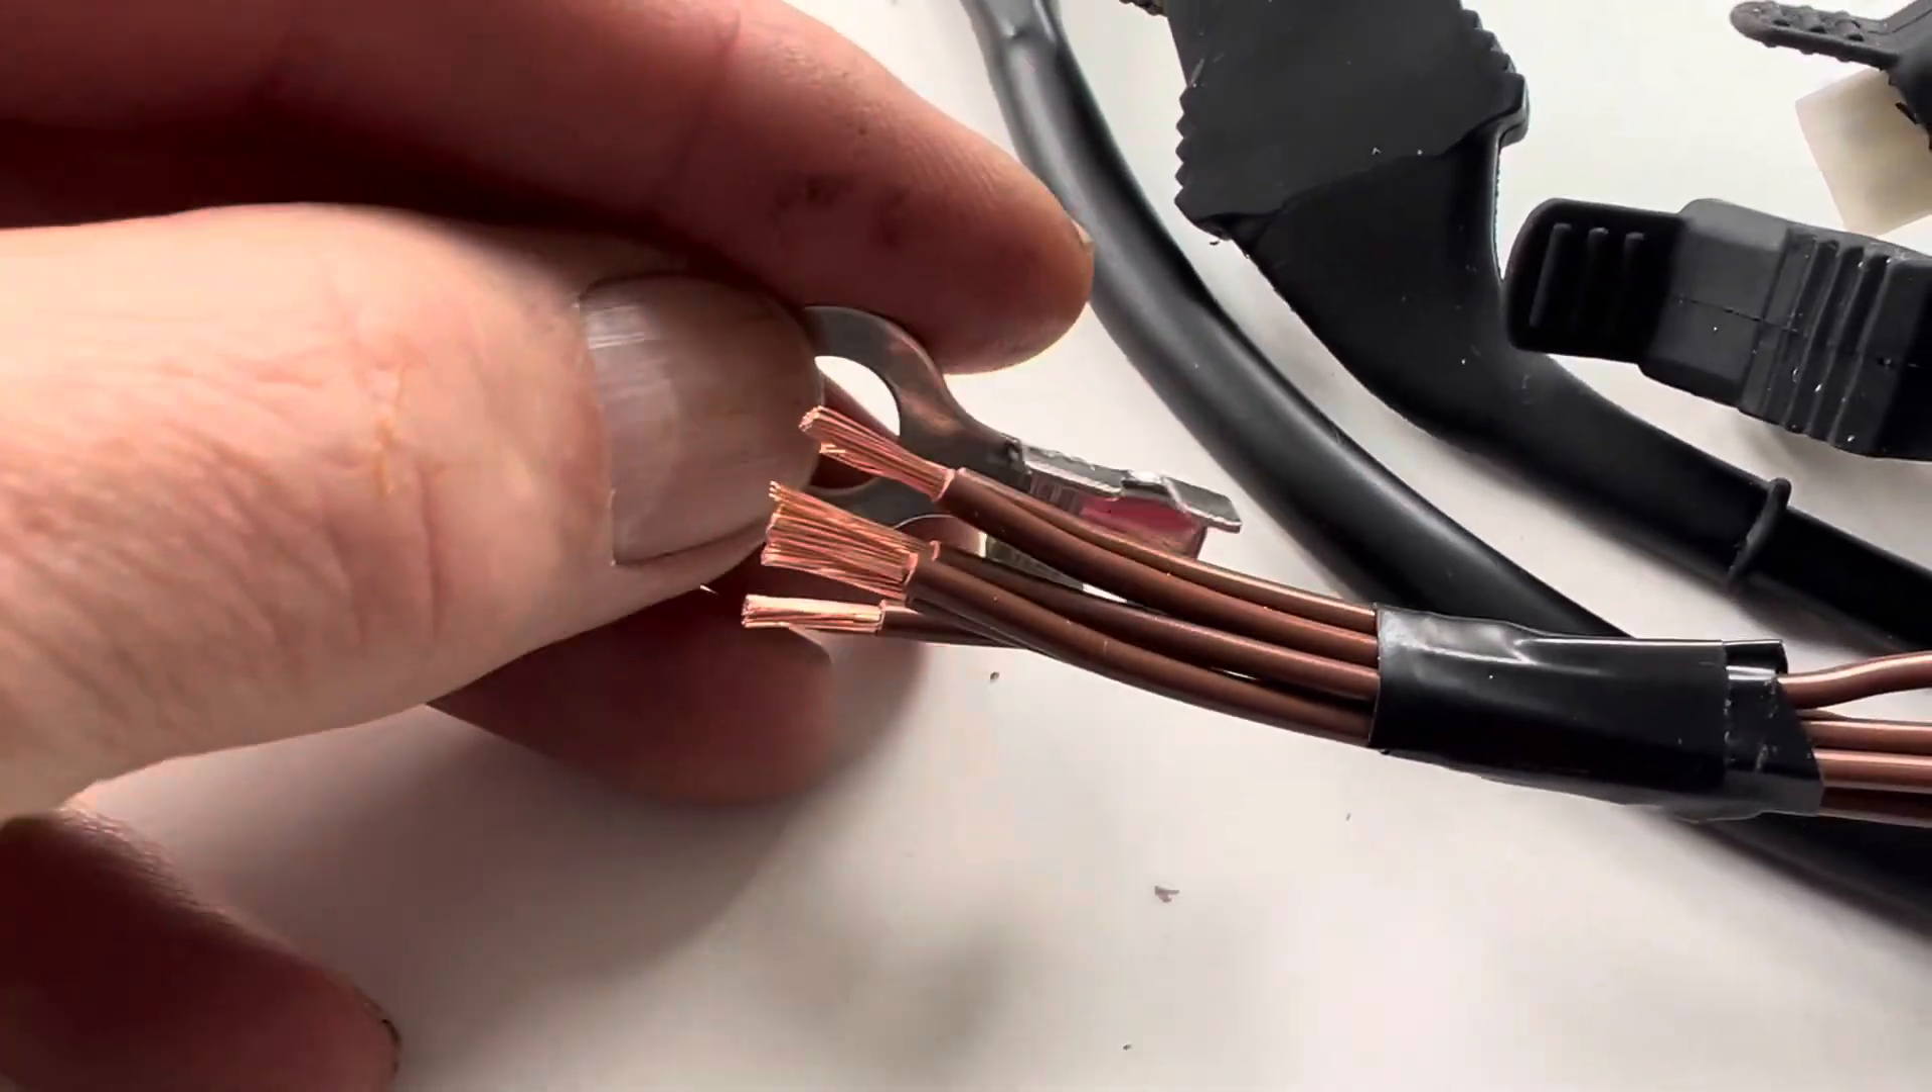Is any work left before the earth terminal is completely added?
Yes.